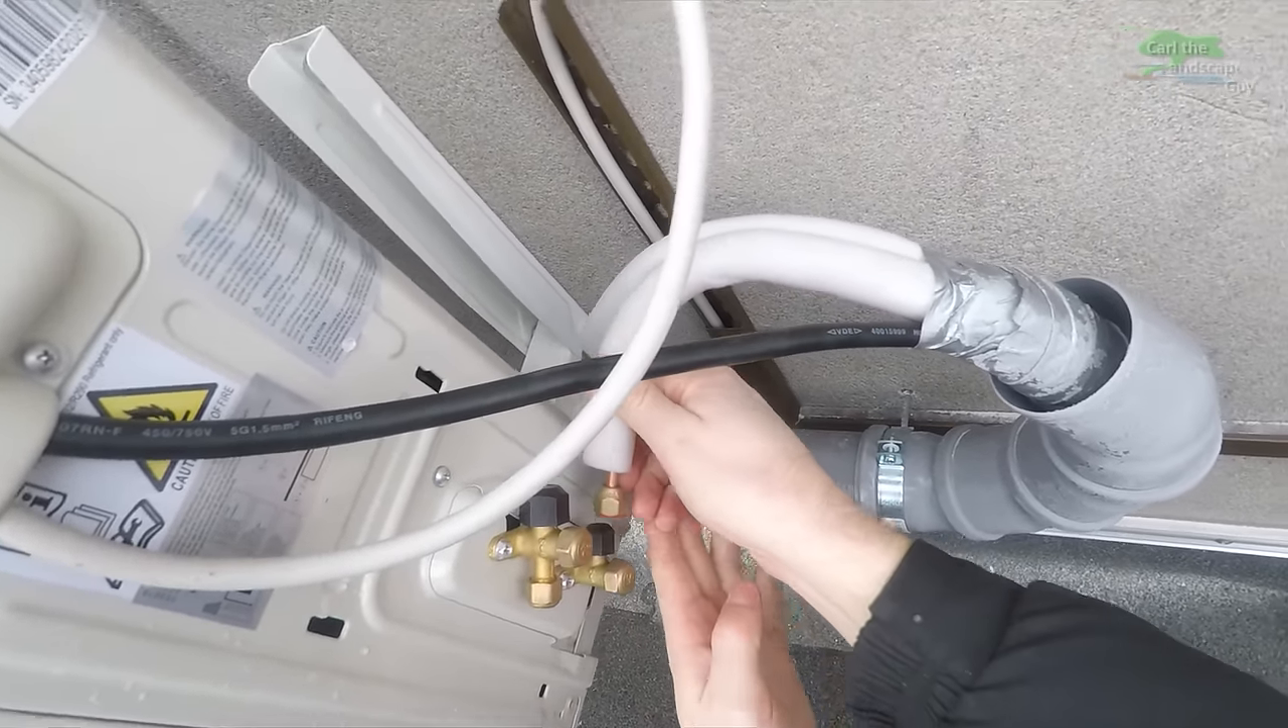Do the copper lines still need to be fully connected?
Yes.